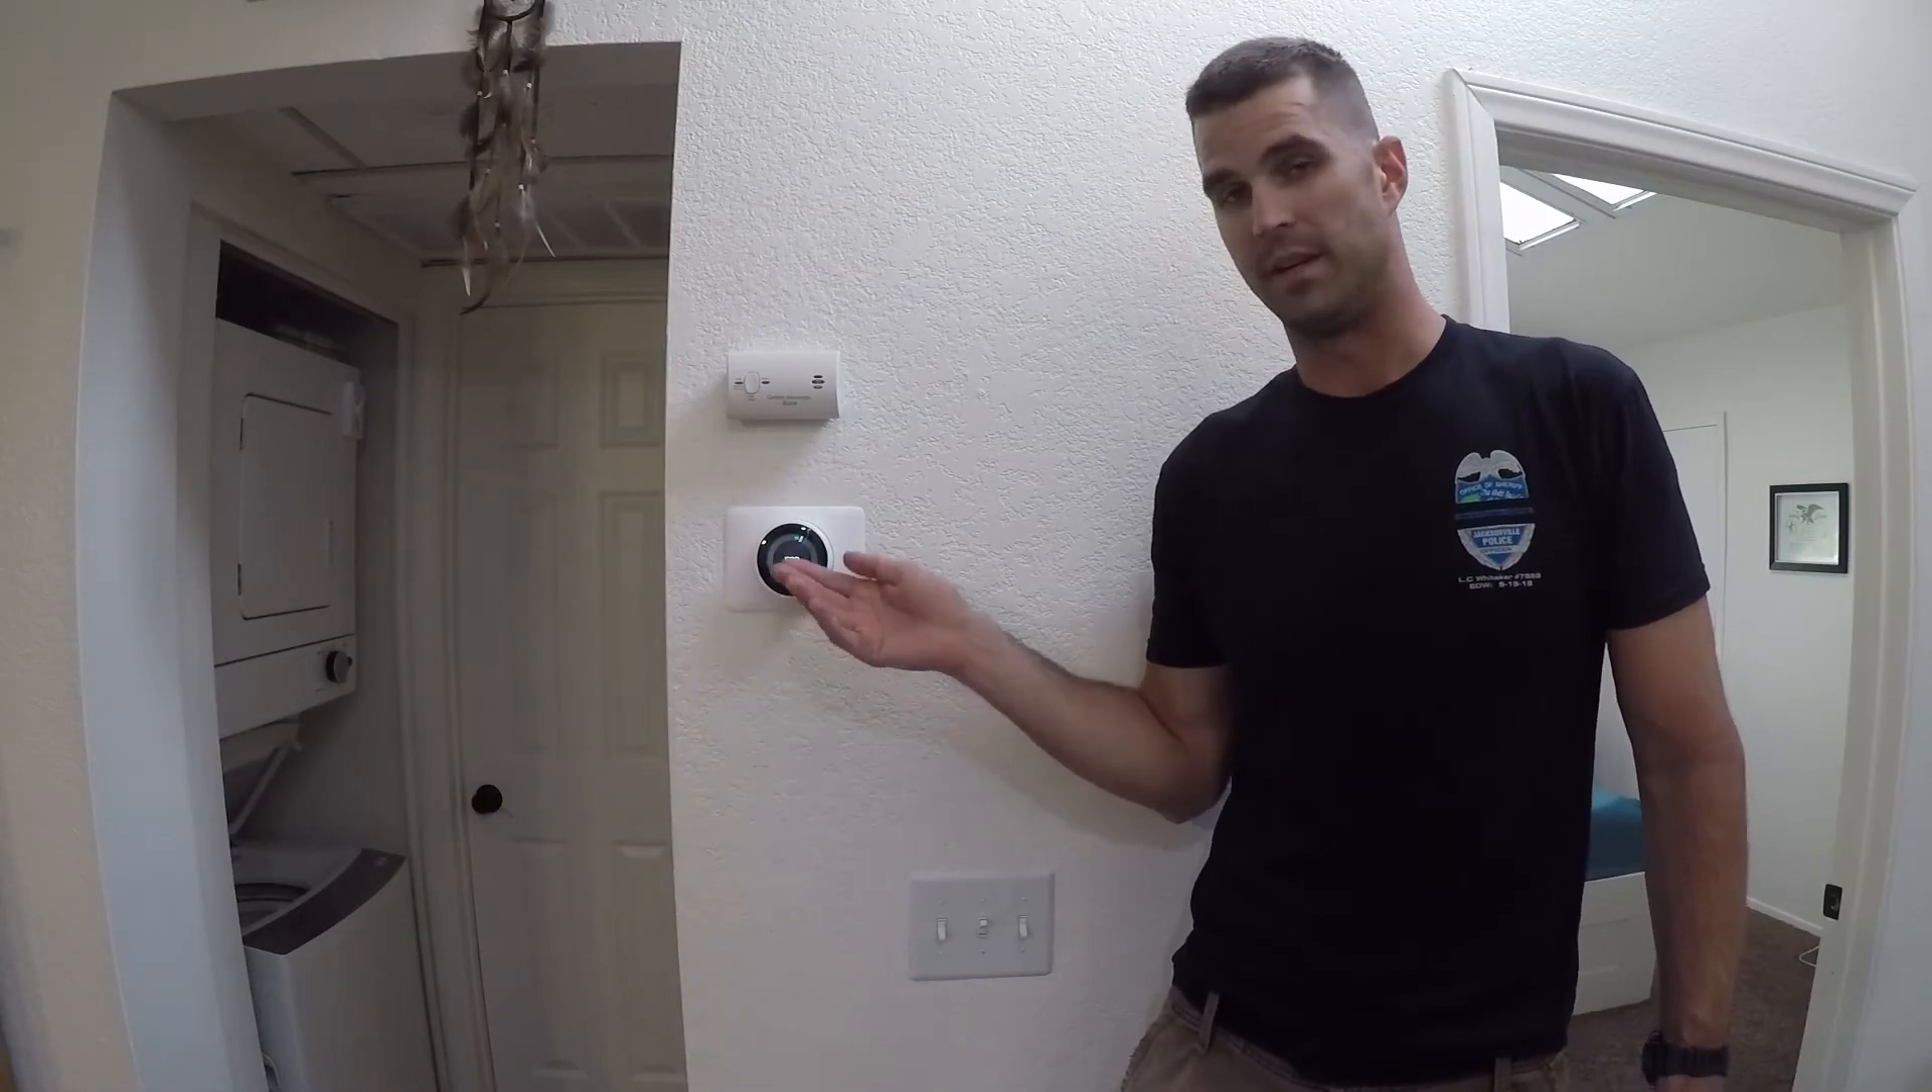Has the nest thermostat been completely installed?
Yes.